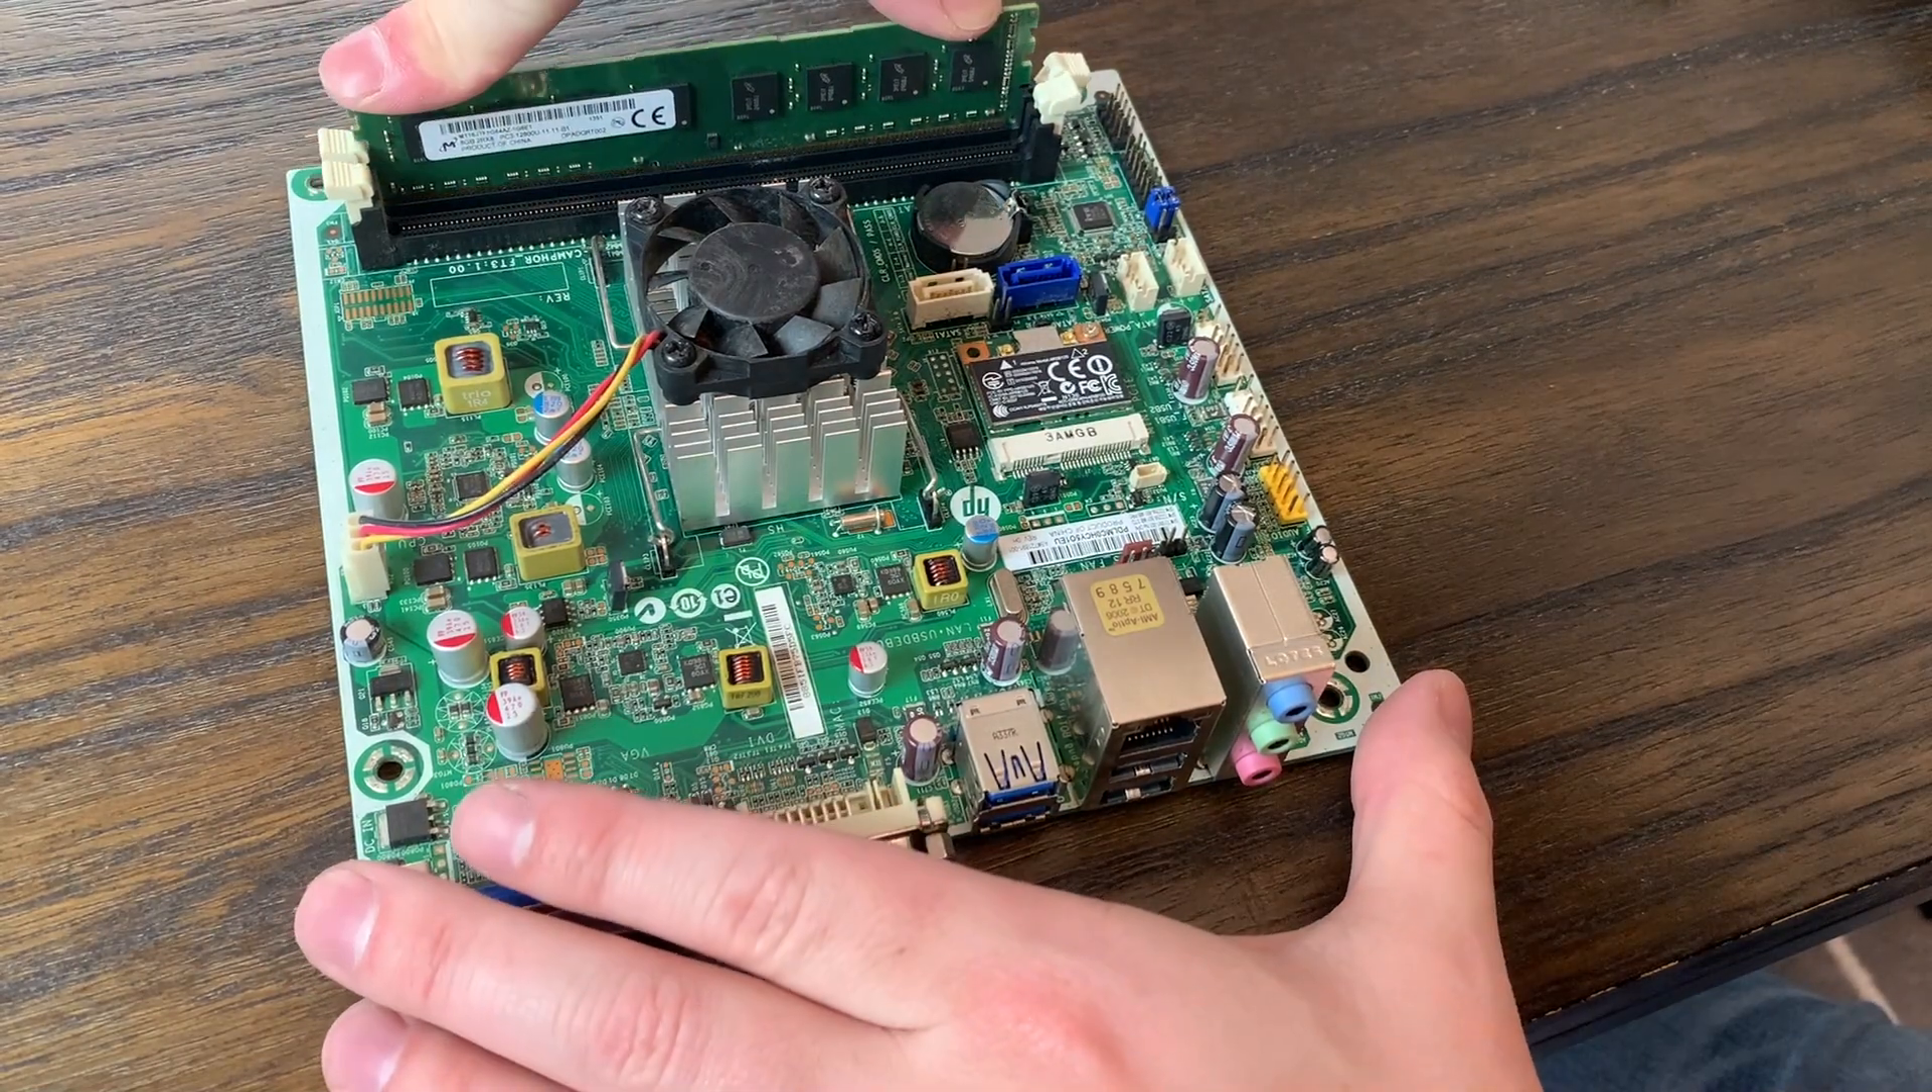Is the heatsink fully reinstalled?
Yes.